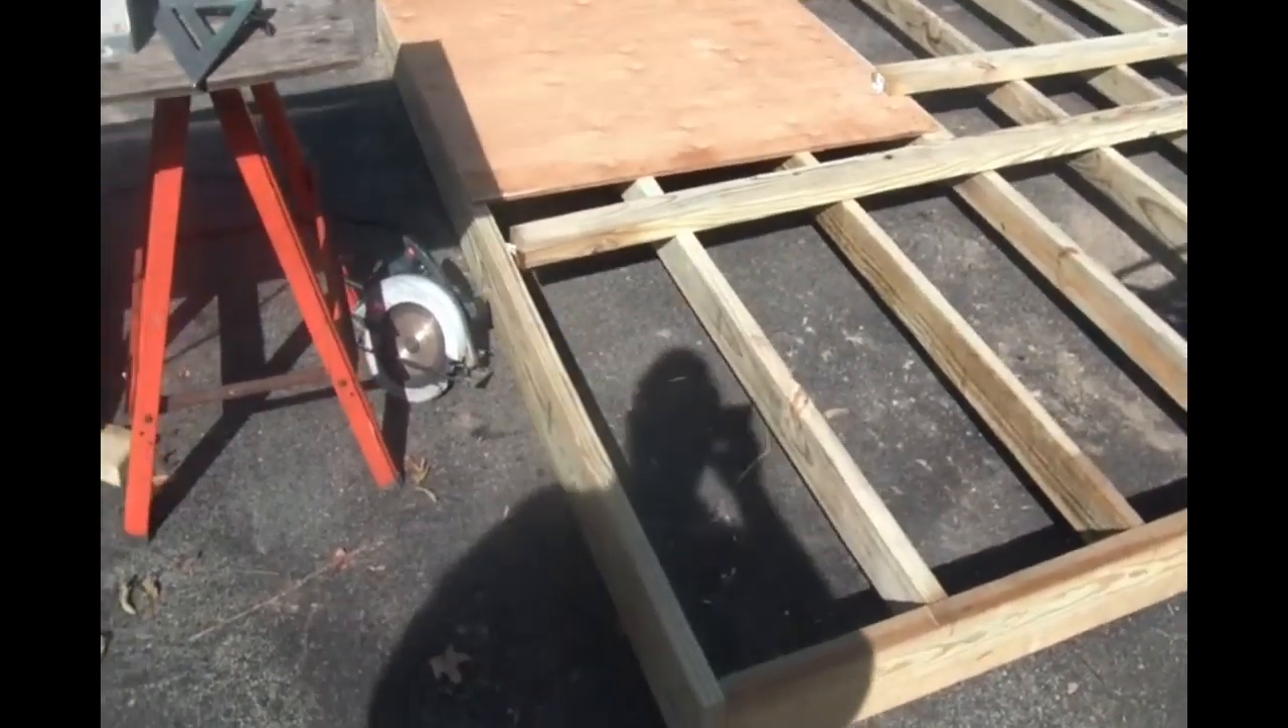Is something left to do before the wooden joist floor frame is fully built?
No.